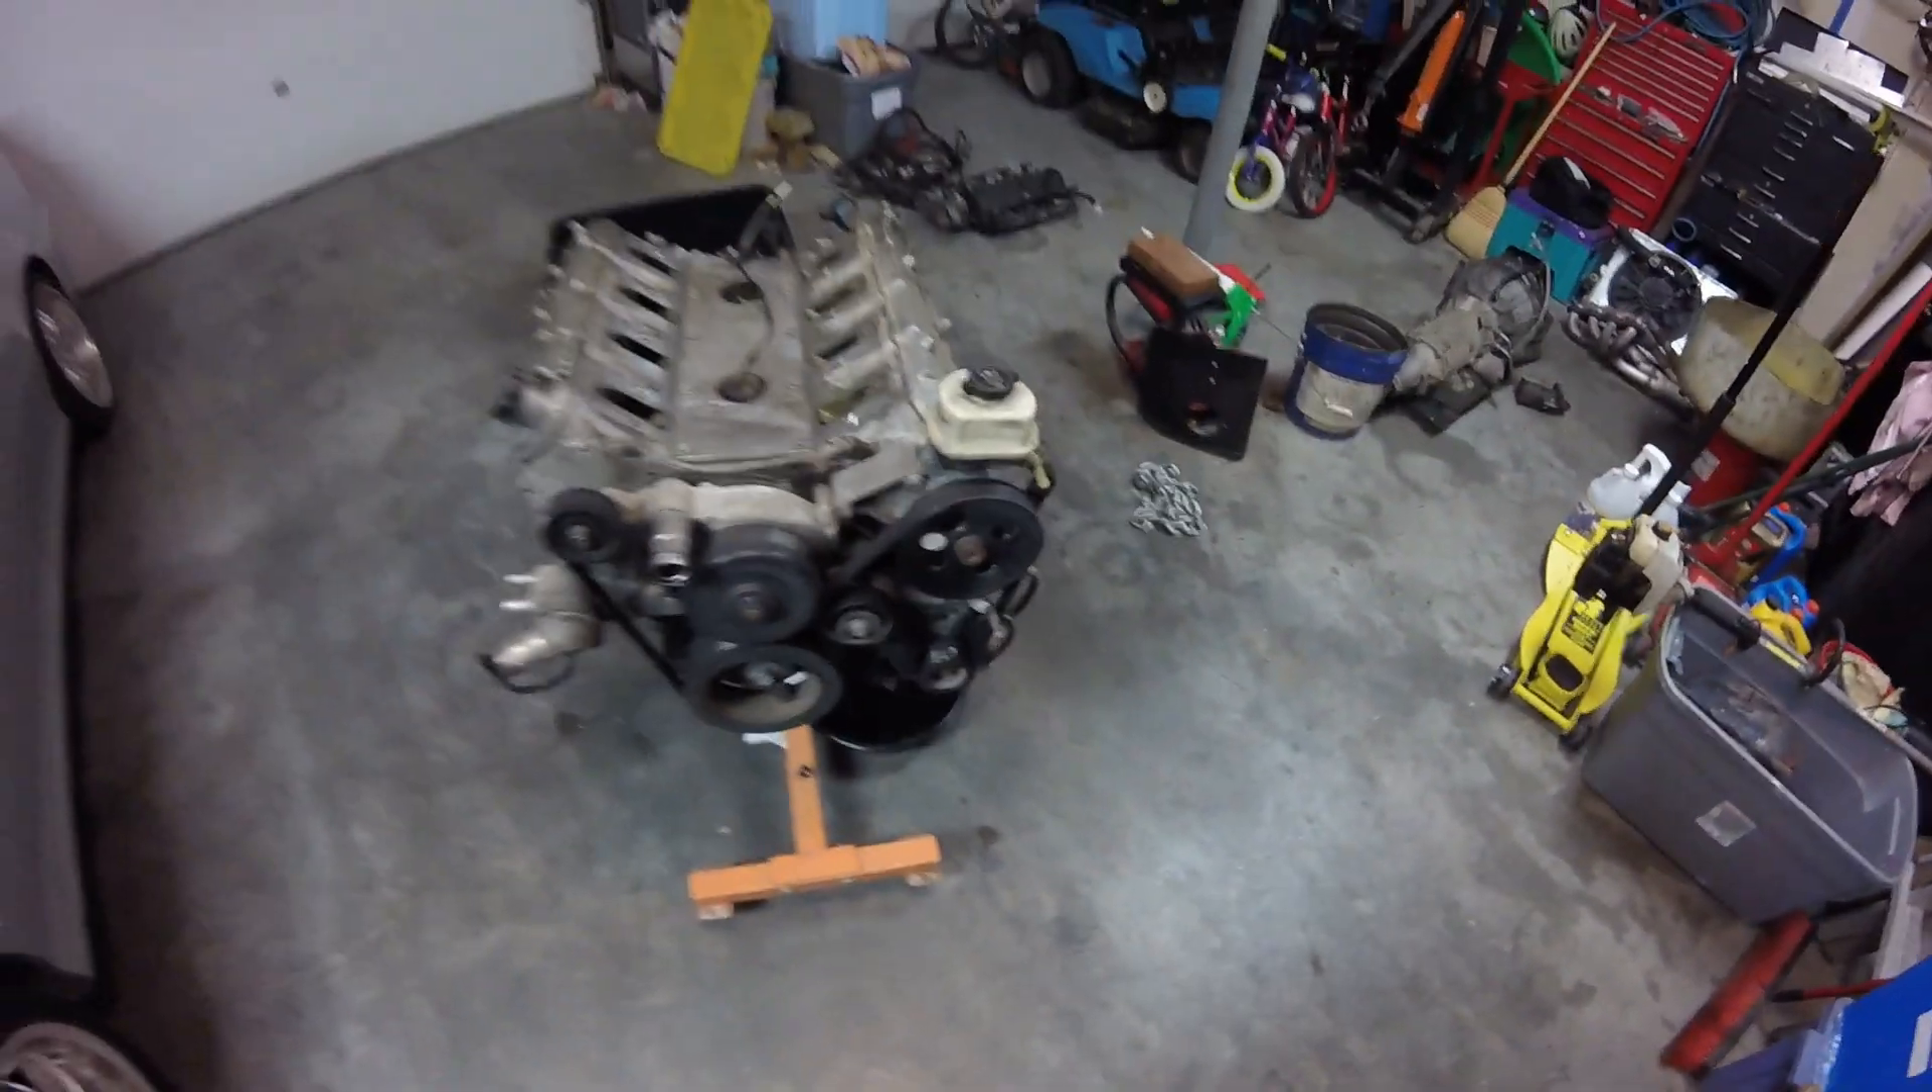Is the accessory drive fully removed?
No.